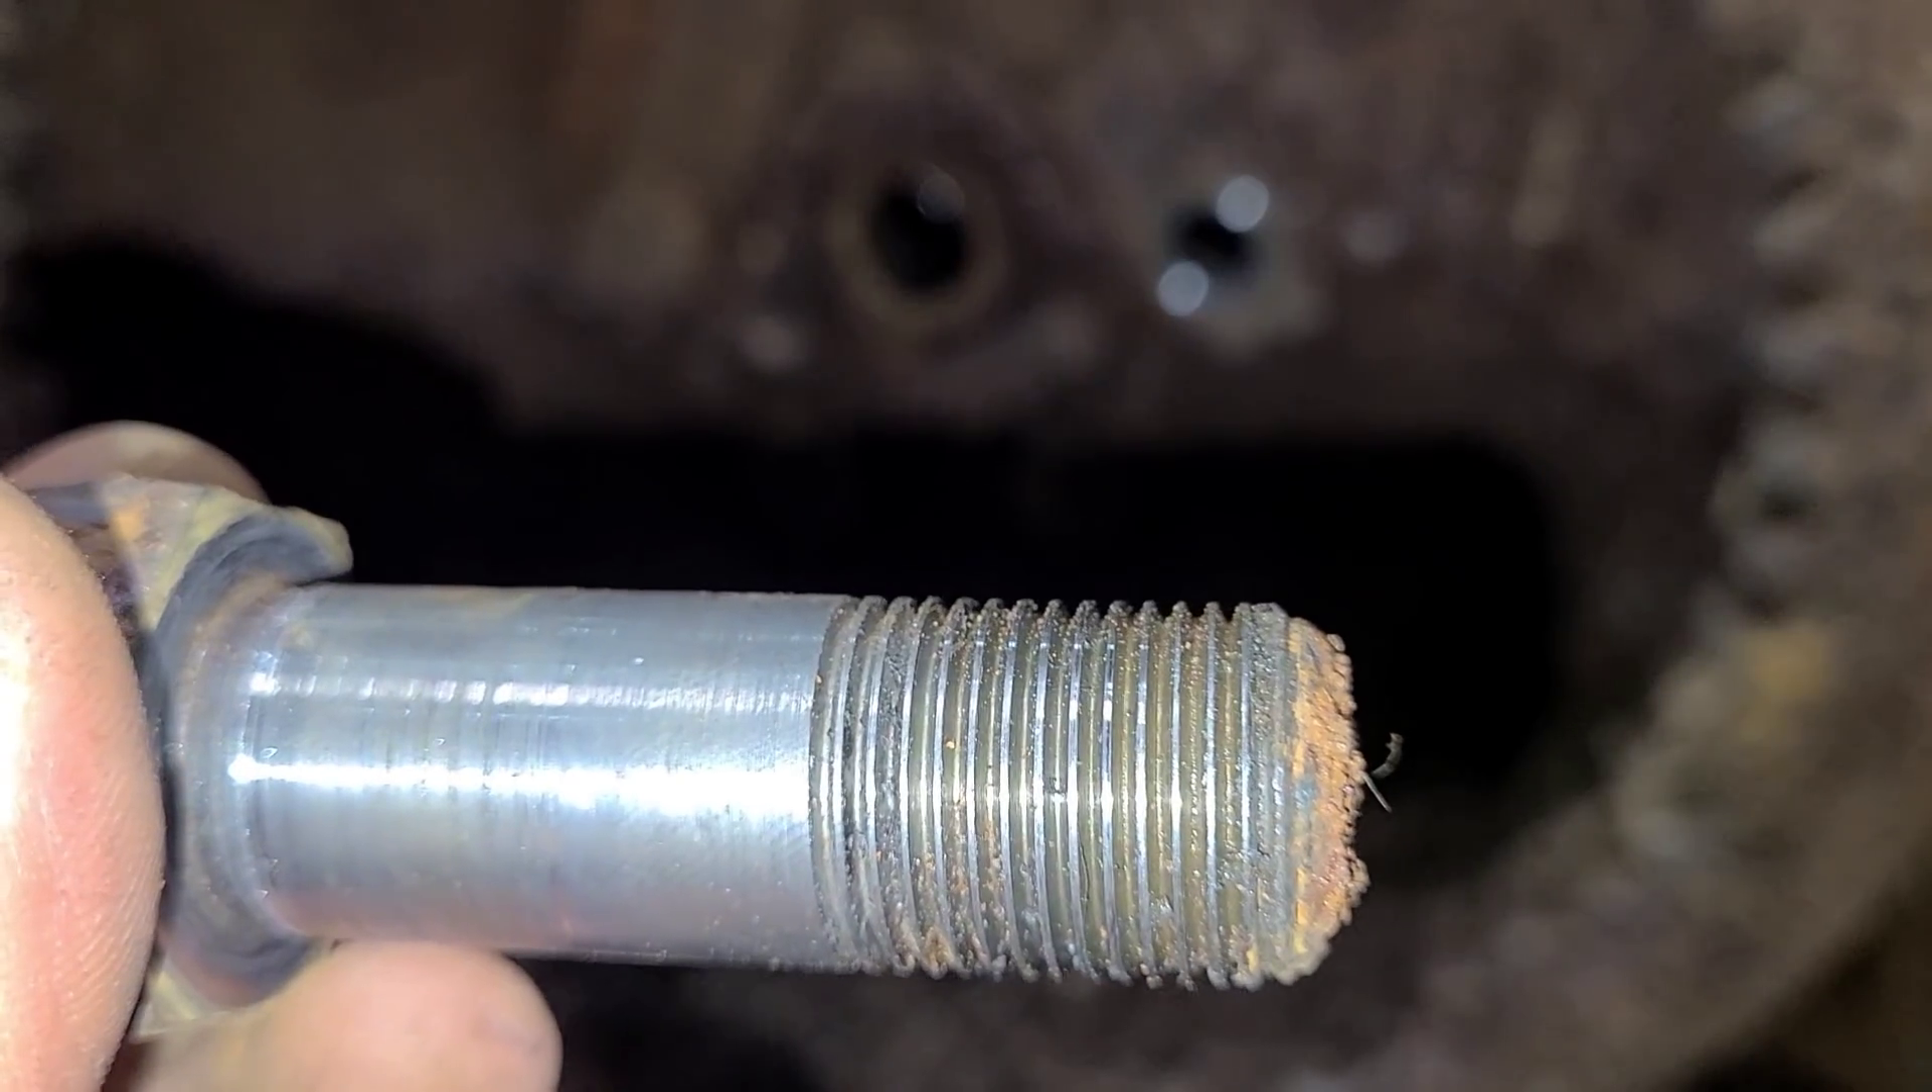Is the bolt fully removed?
Yes.